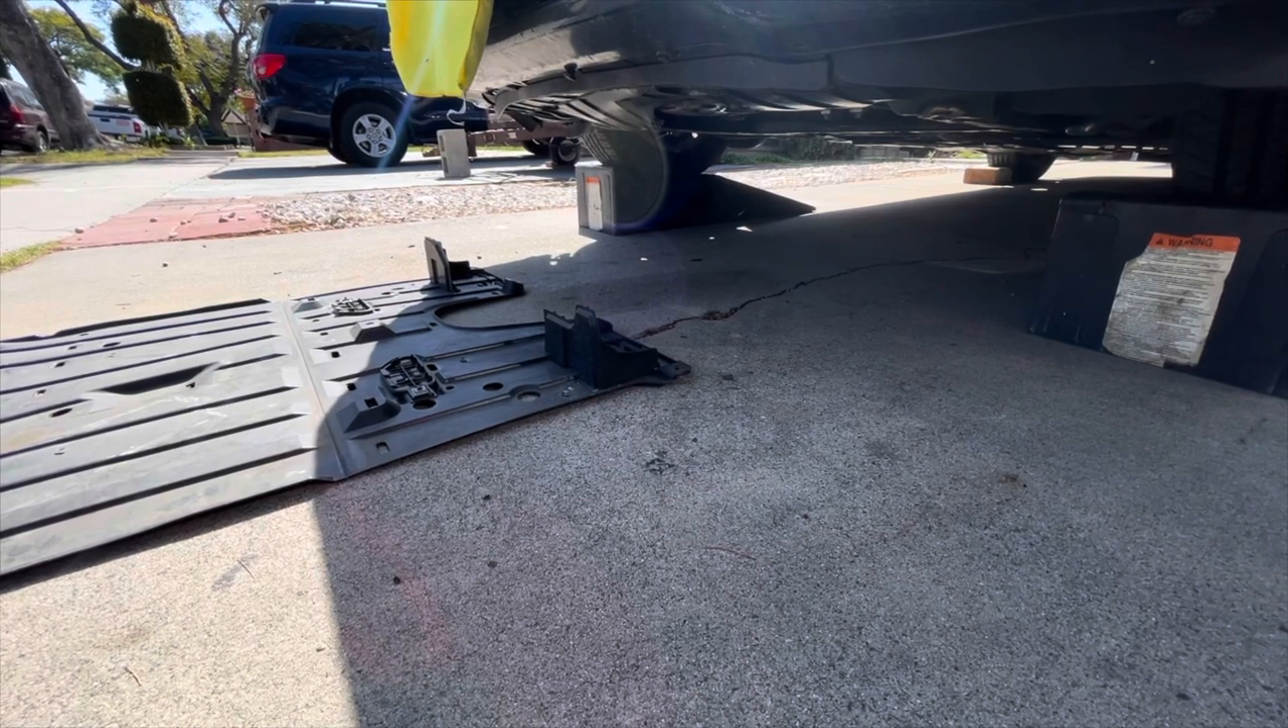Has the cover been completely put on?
No.